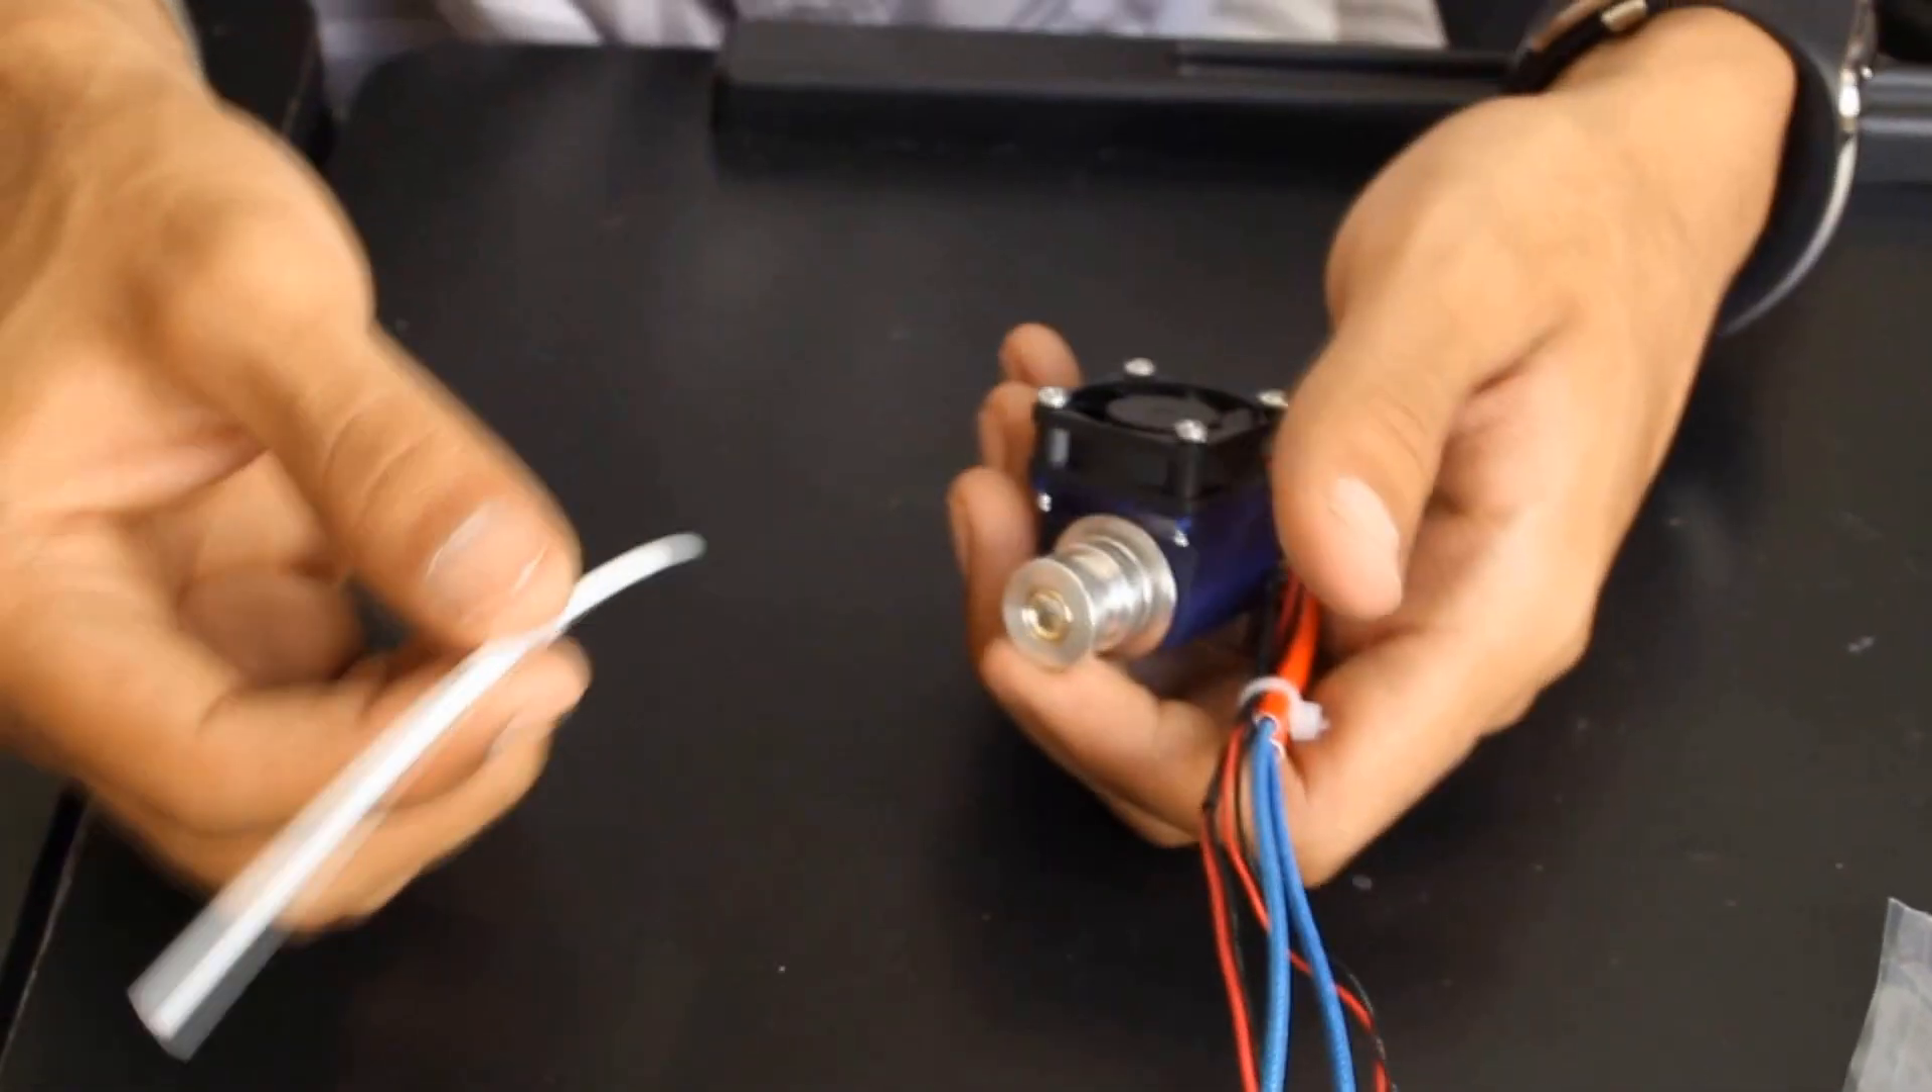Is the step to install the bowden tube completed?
No.